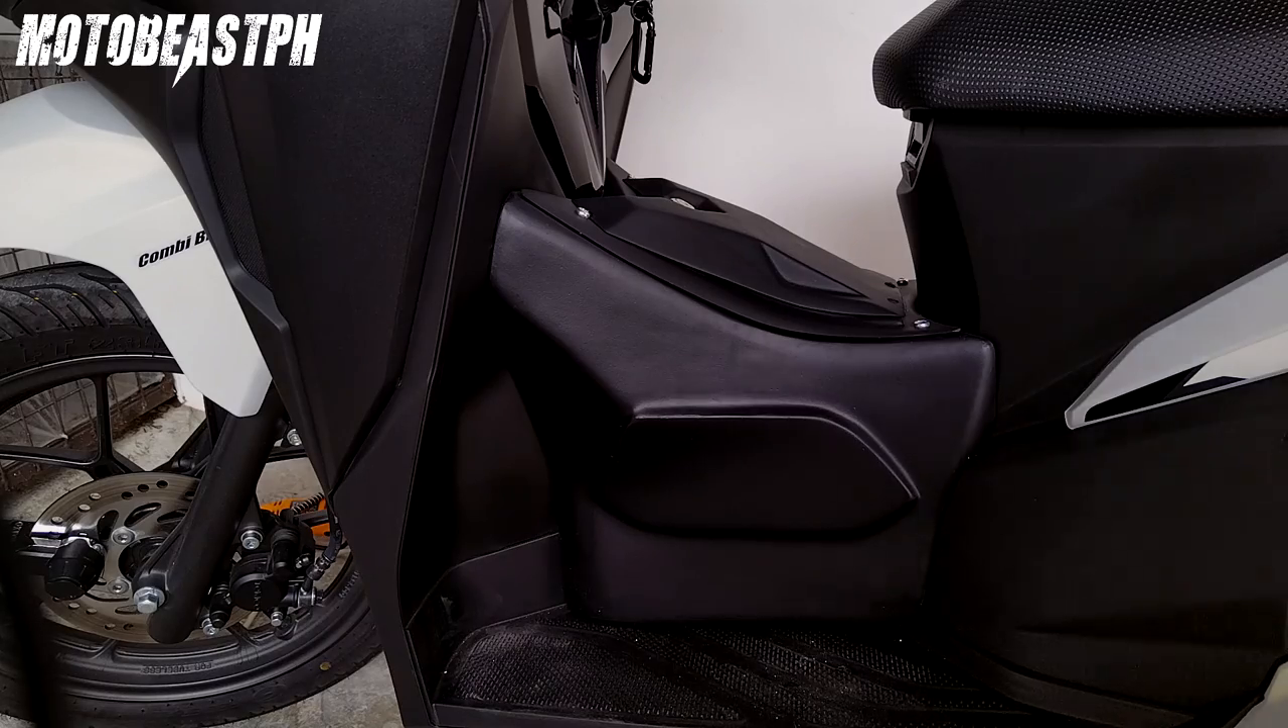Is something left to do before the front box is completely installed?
No.